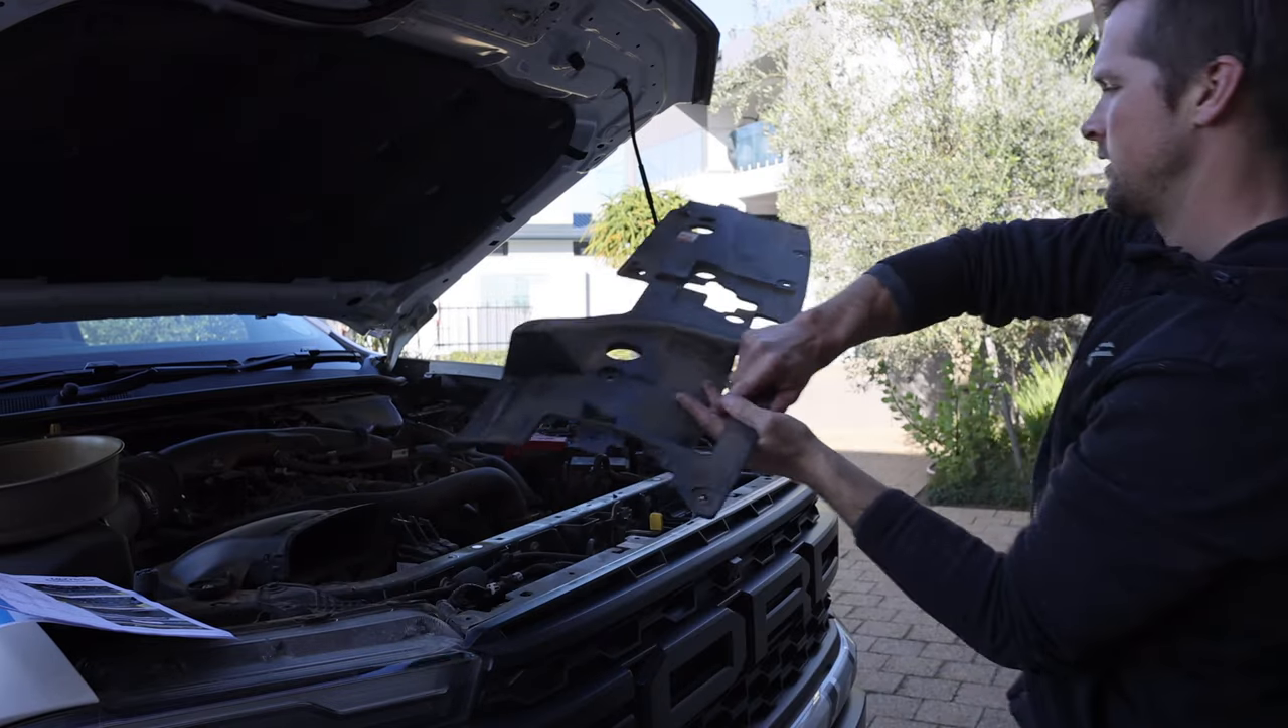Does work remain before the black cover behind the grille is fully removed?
No.